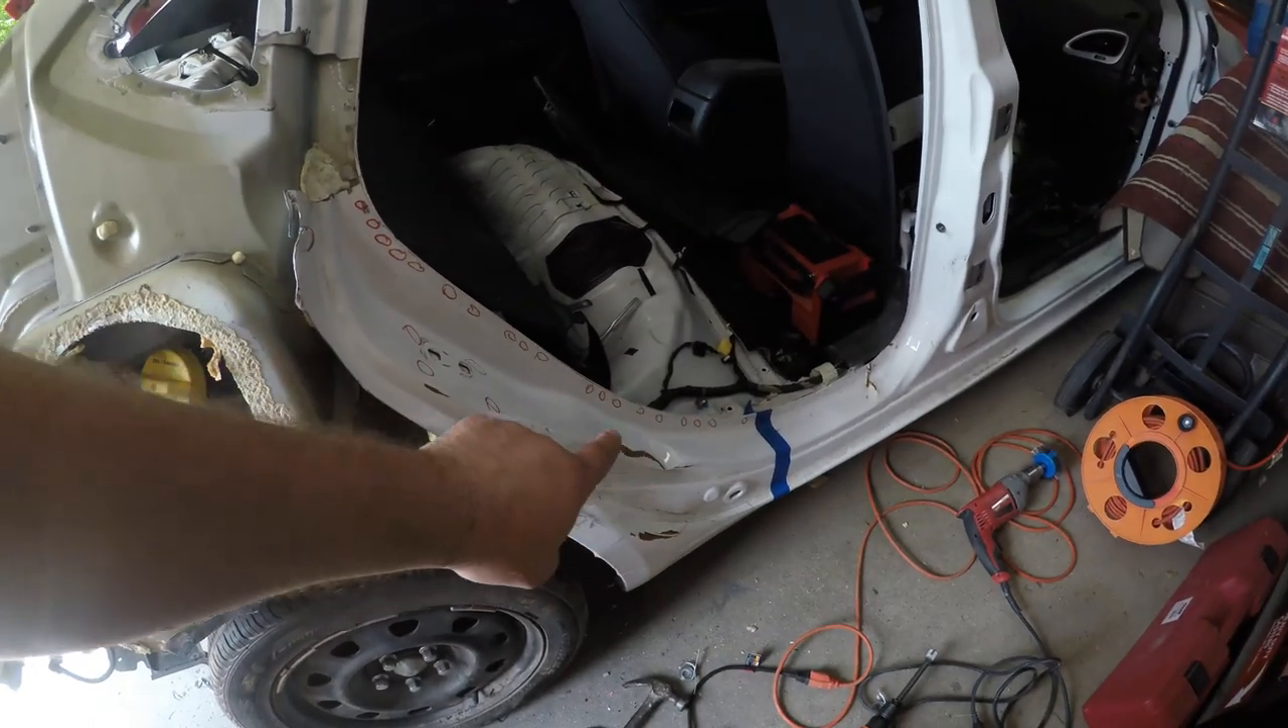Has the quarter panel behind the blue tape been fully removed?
No.